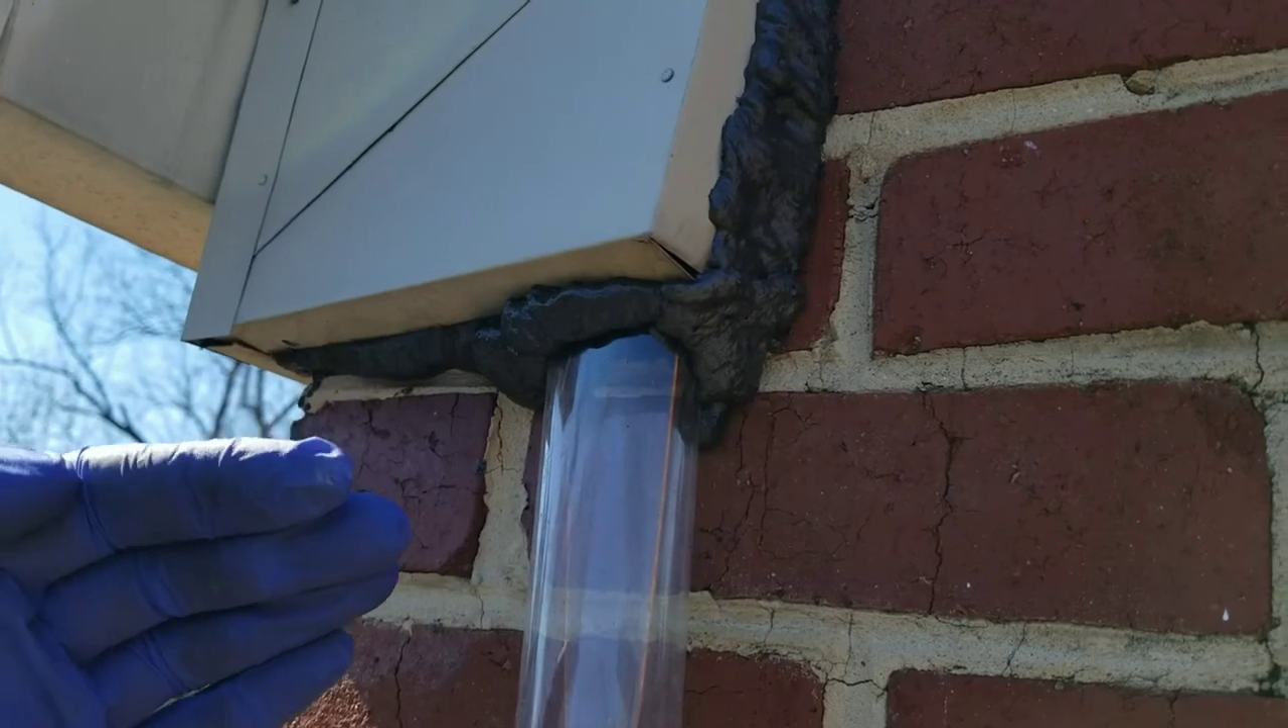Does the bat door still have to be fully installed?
No.